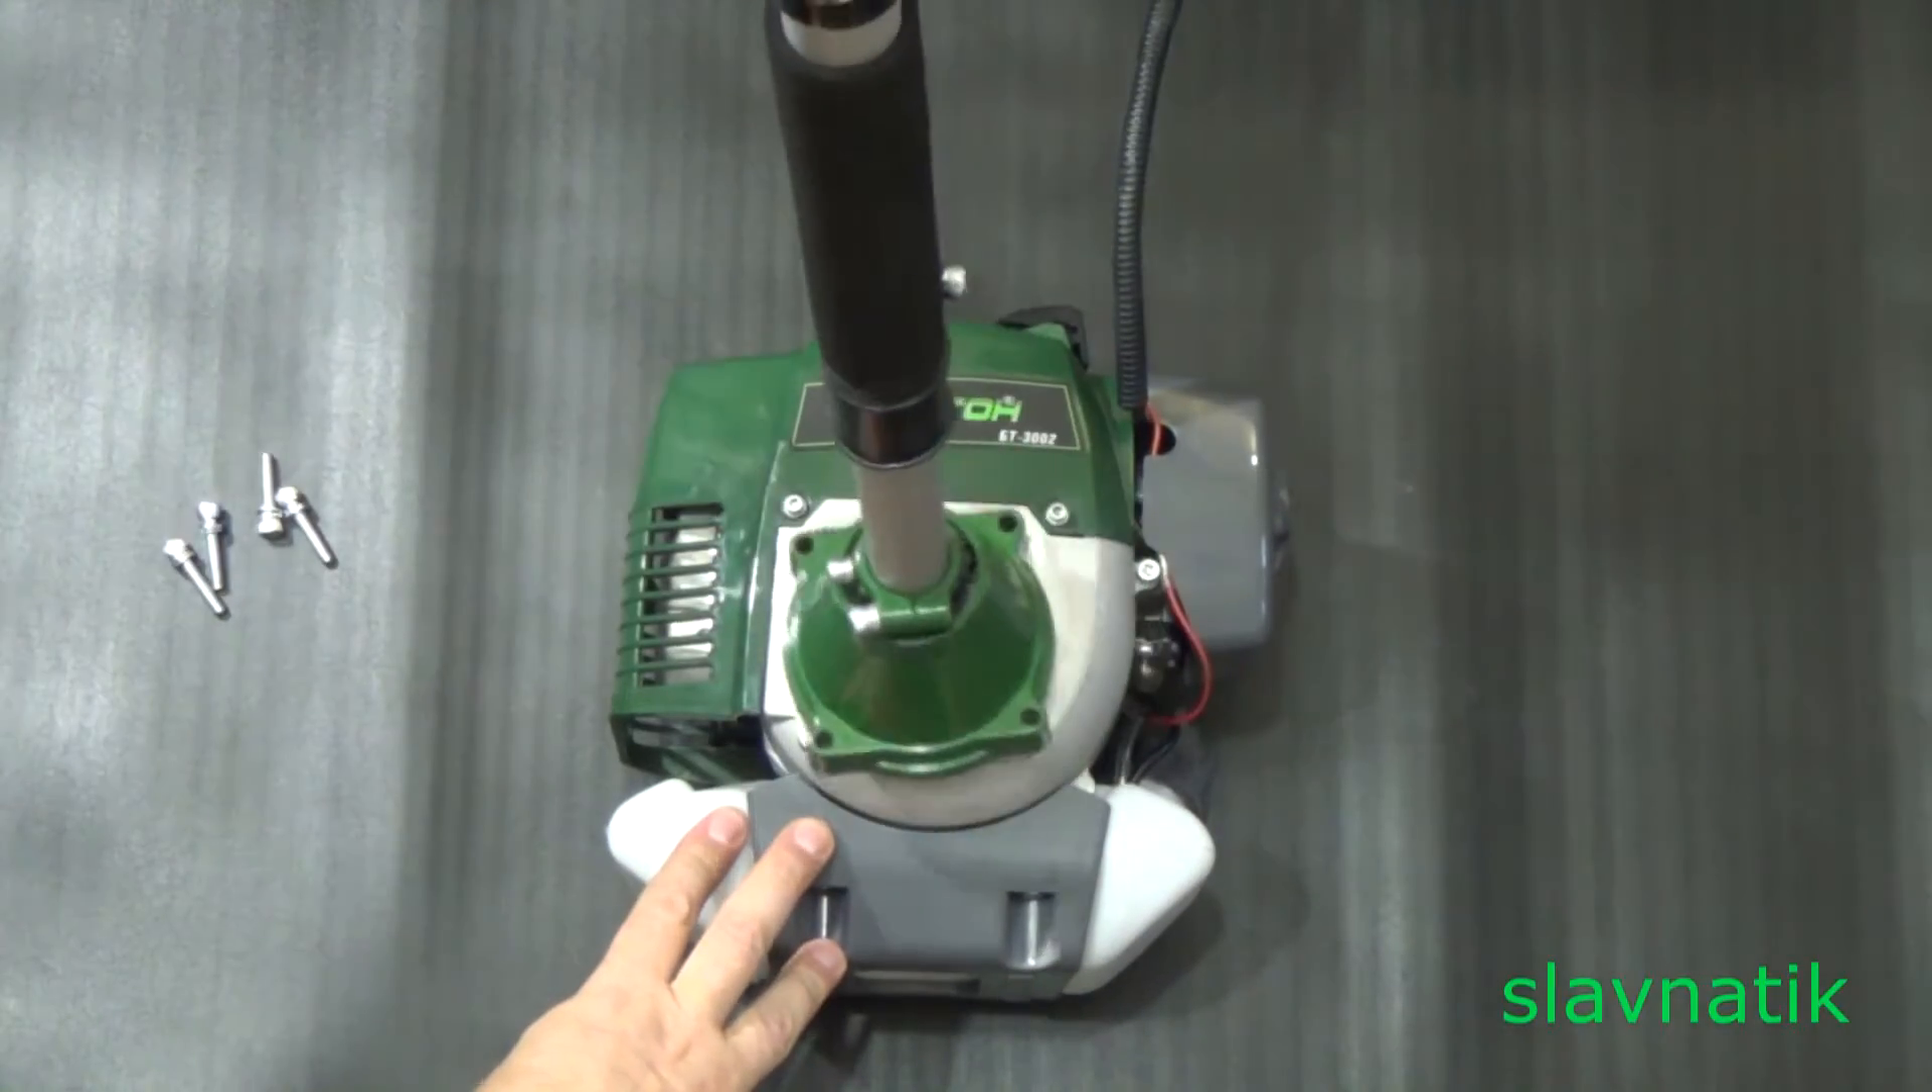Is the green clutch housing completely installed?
No.